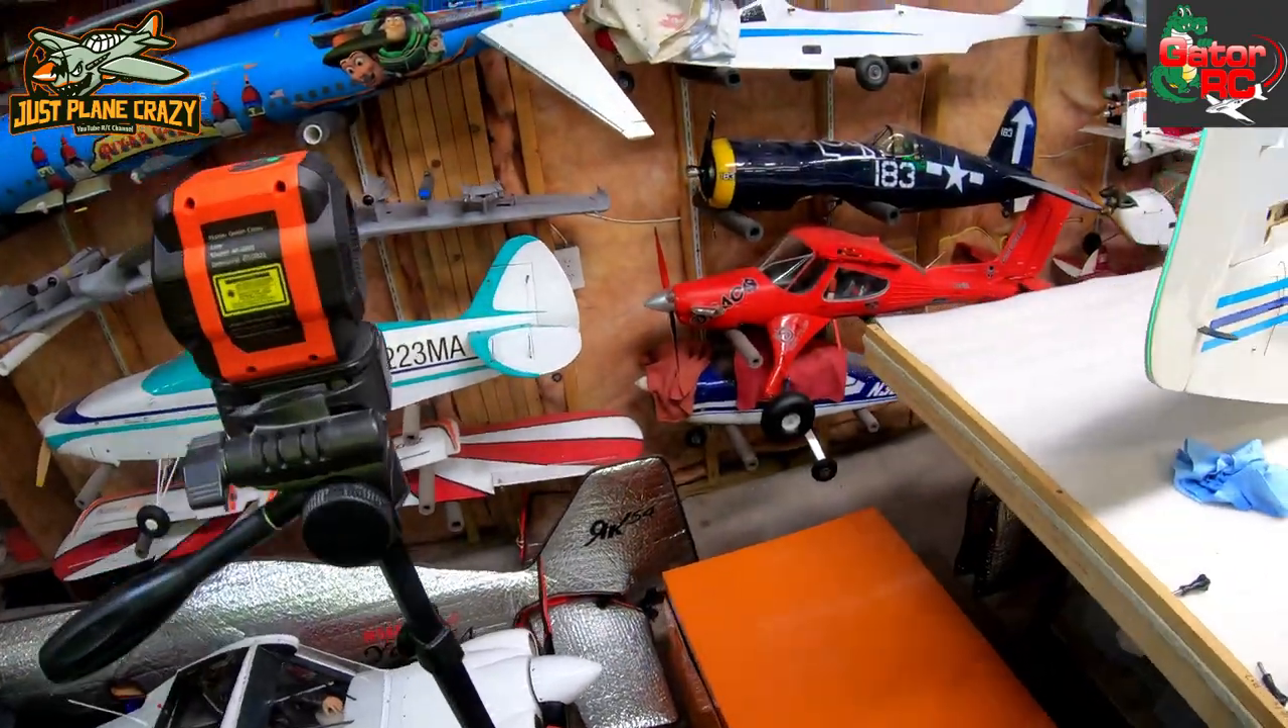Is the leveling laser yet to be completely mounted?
No.